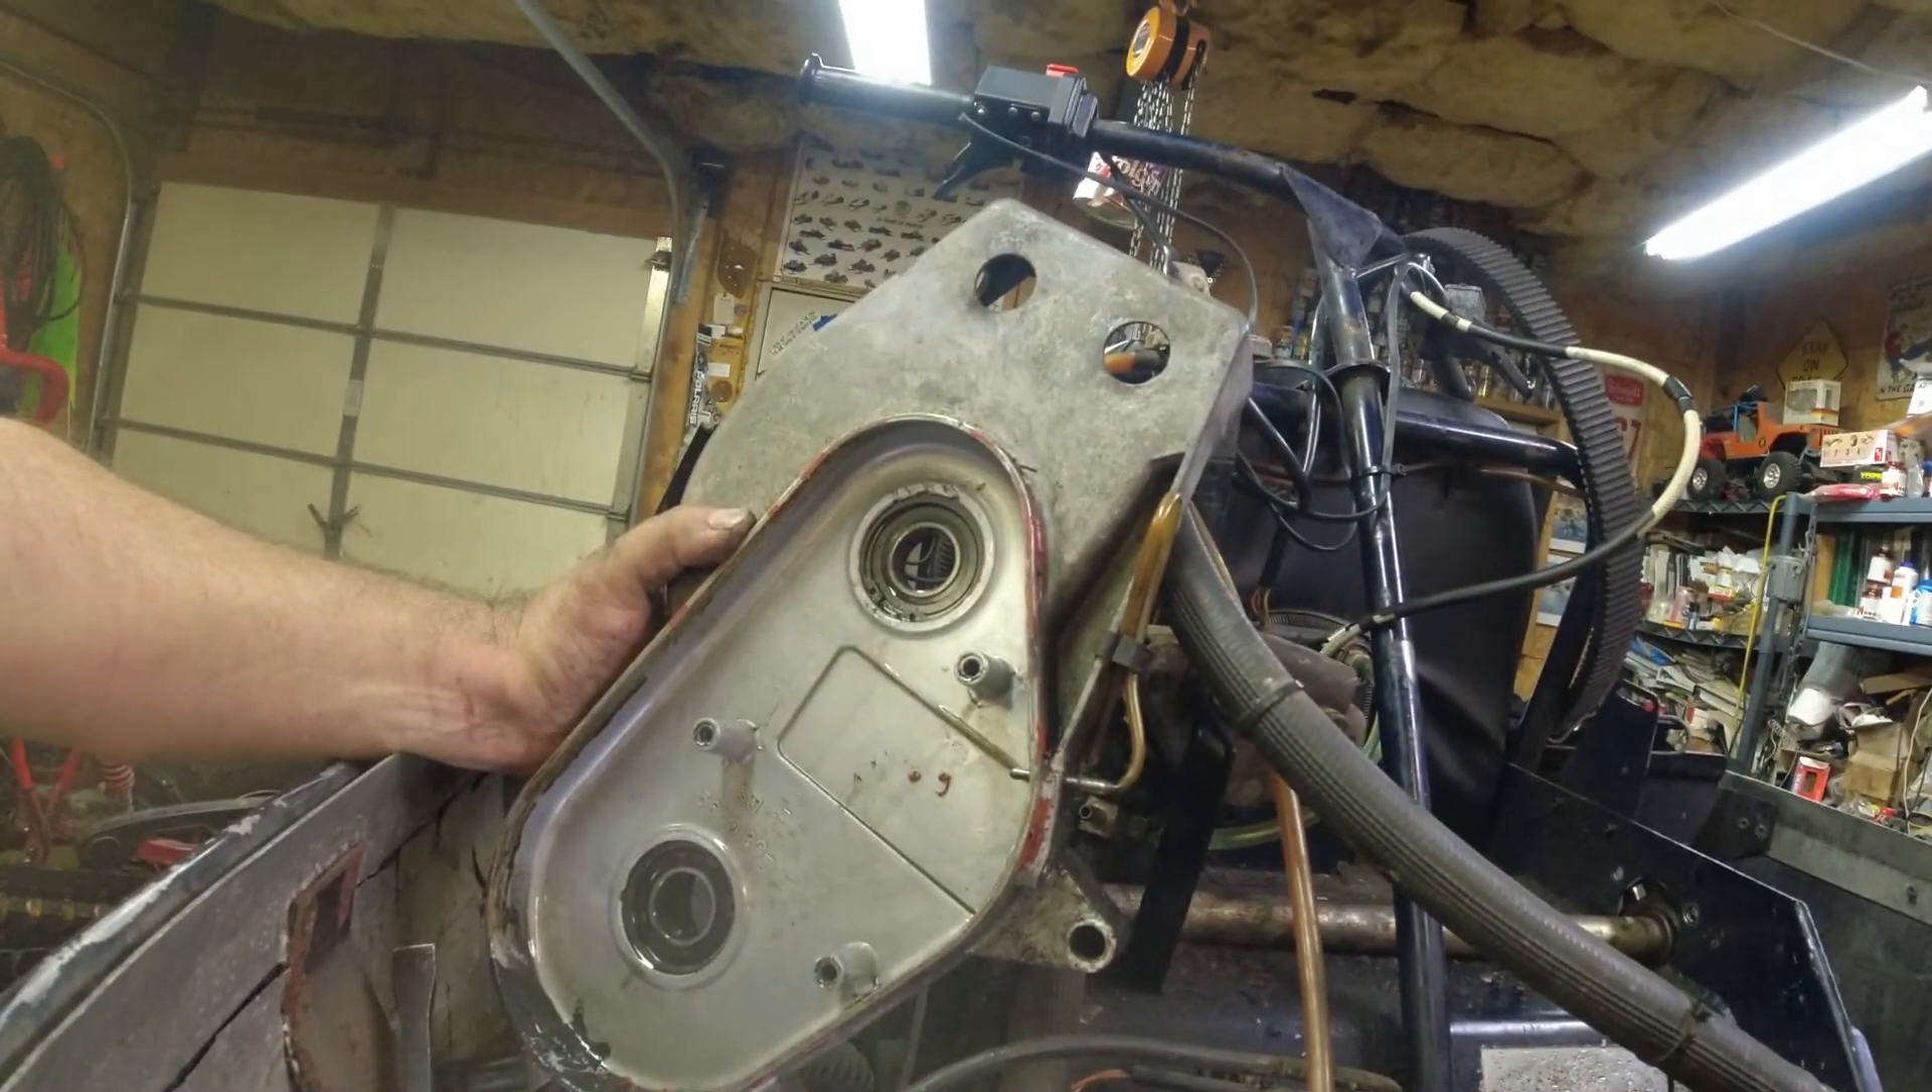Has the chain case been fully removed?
Yes.